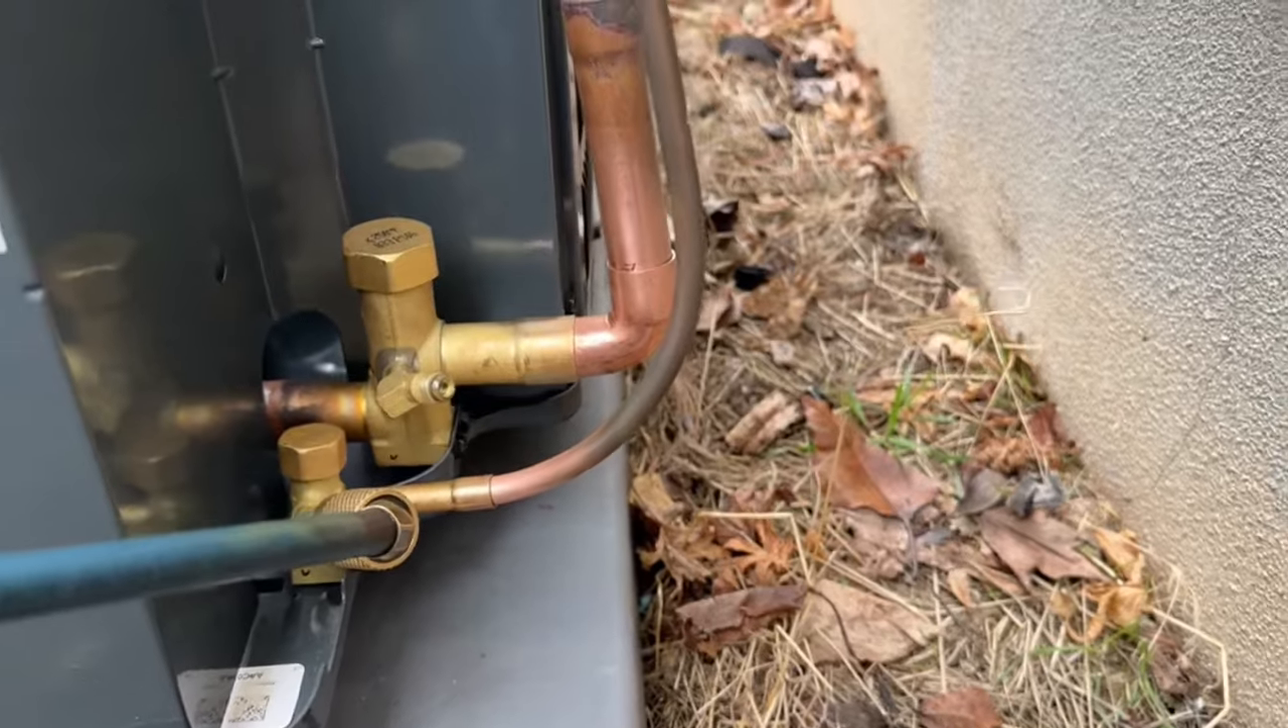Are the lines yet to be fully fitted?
No.